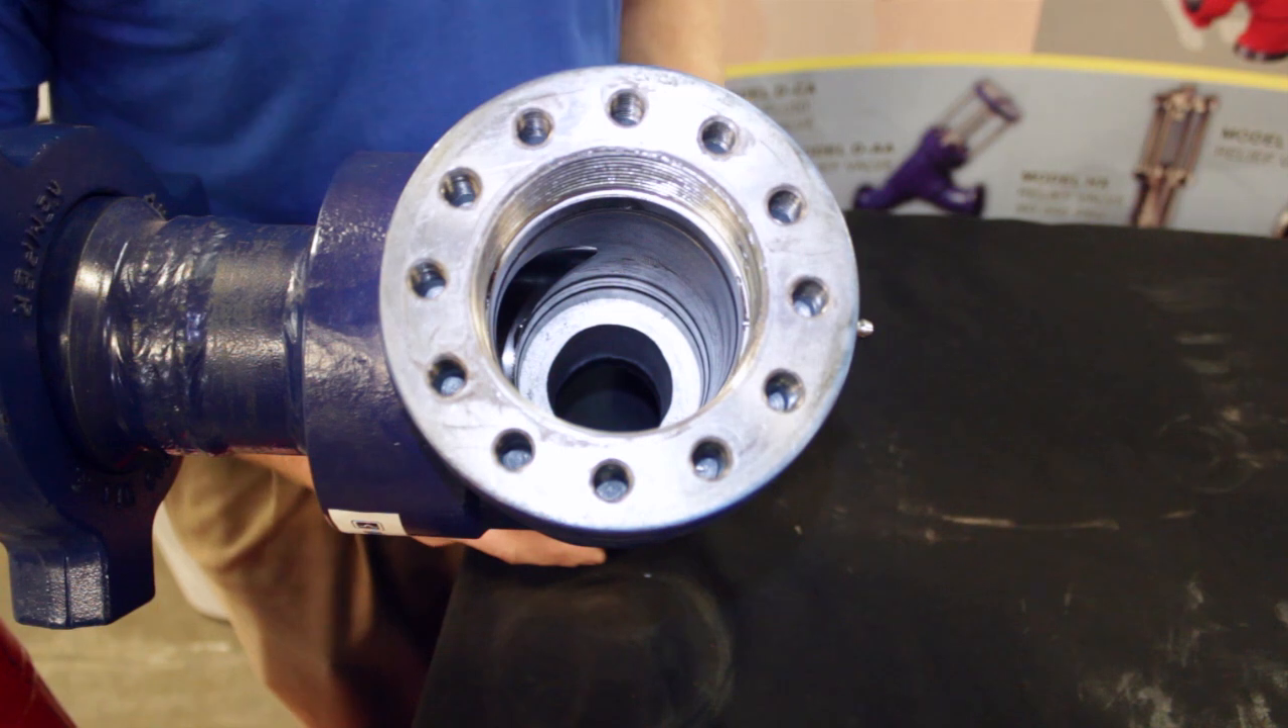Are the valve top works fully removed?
Yes.